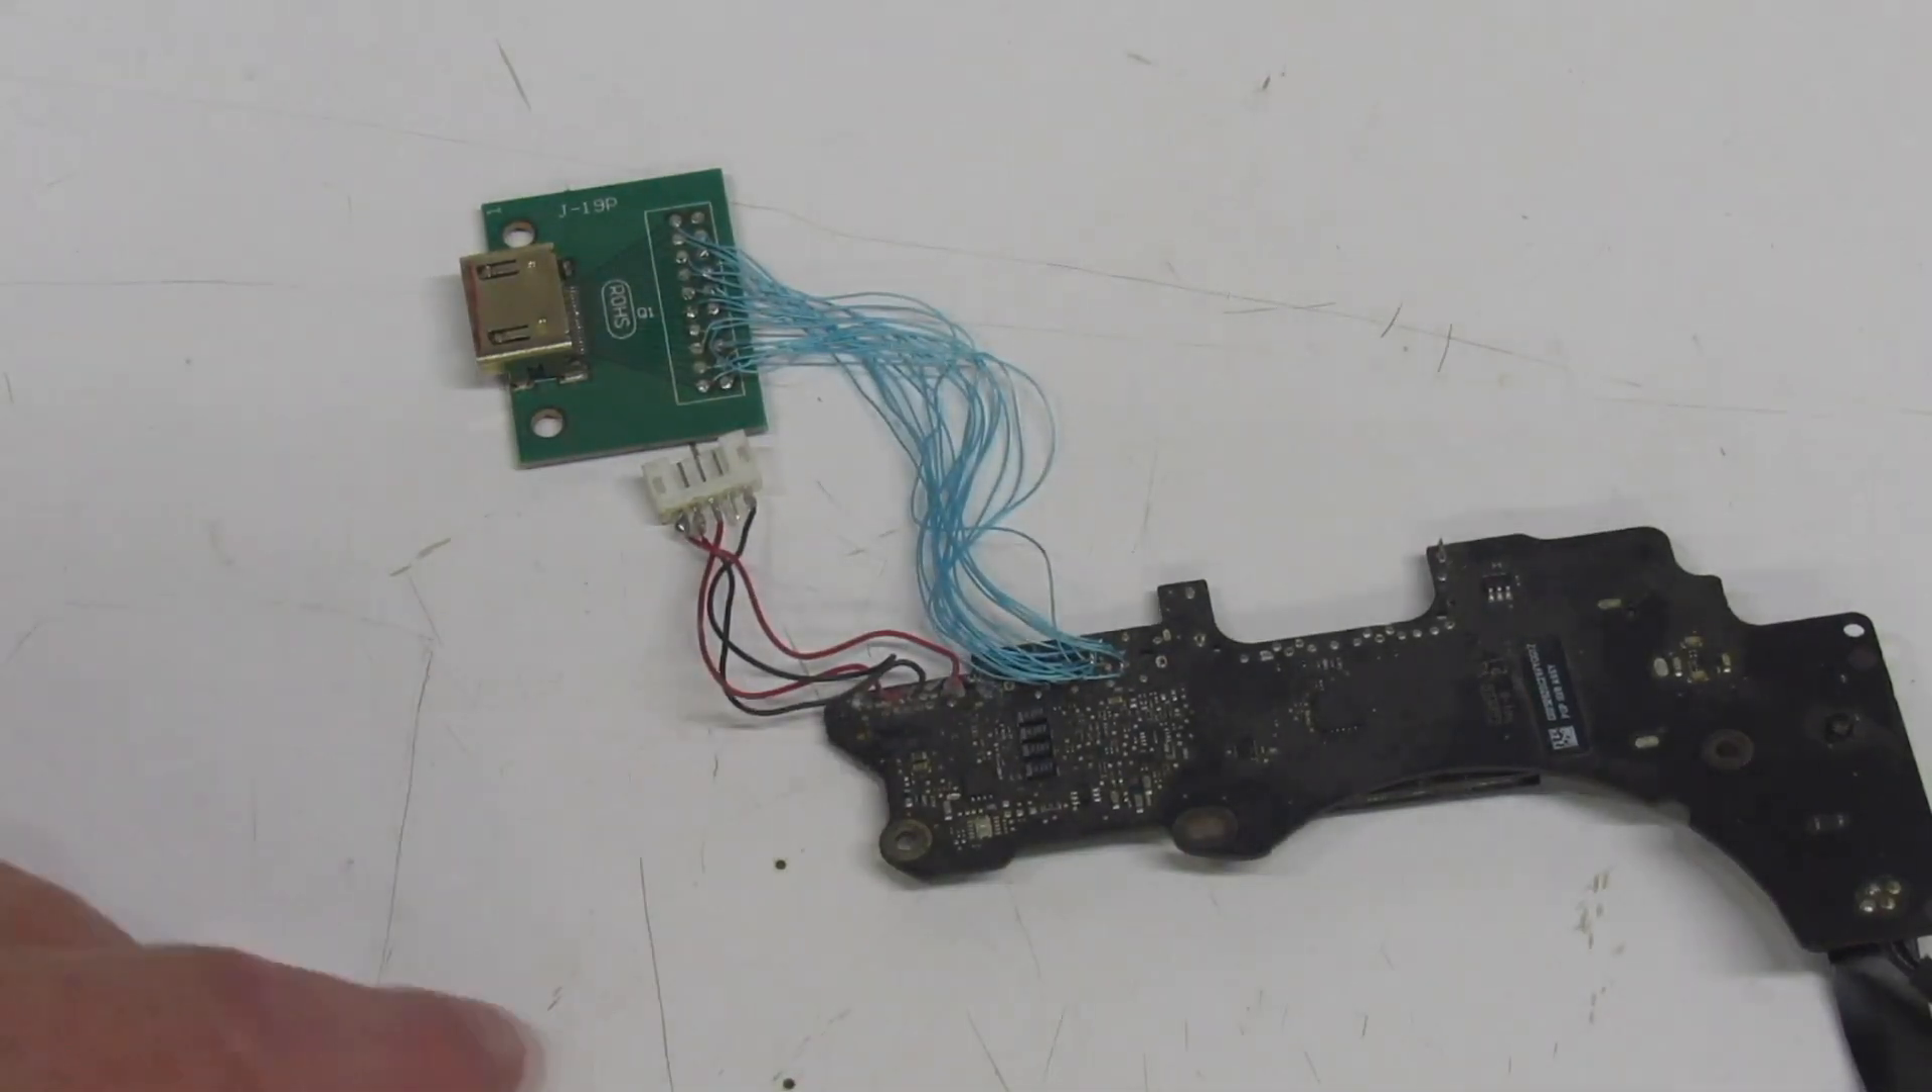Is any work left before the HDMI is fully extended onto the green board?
No.